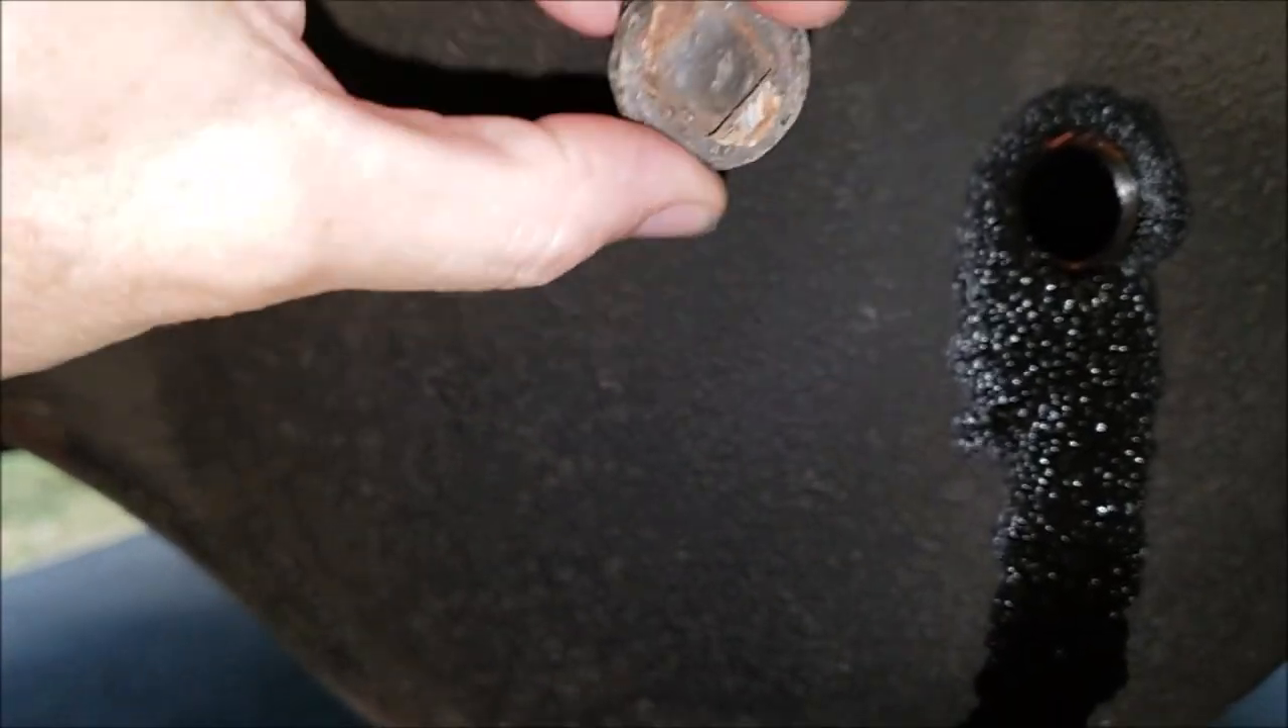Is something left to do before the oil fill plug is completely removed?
No.